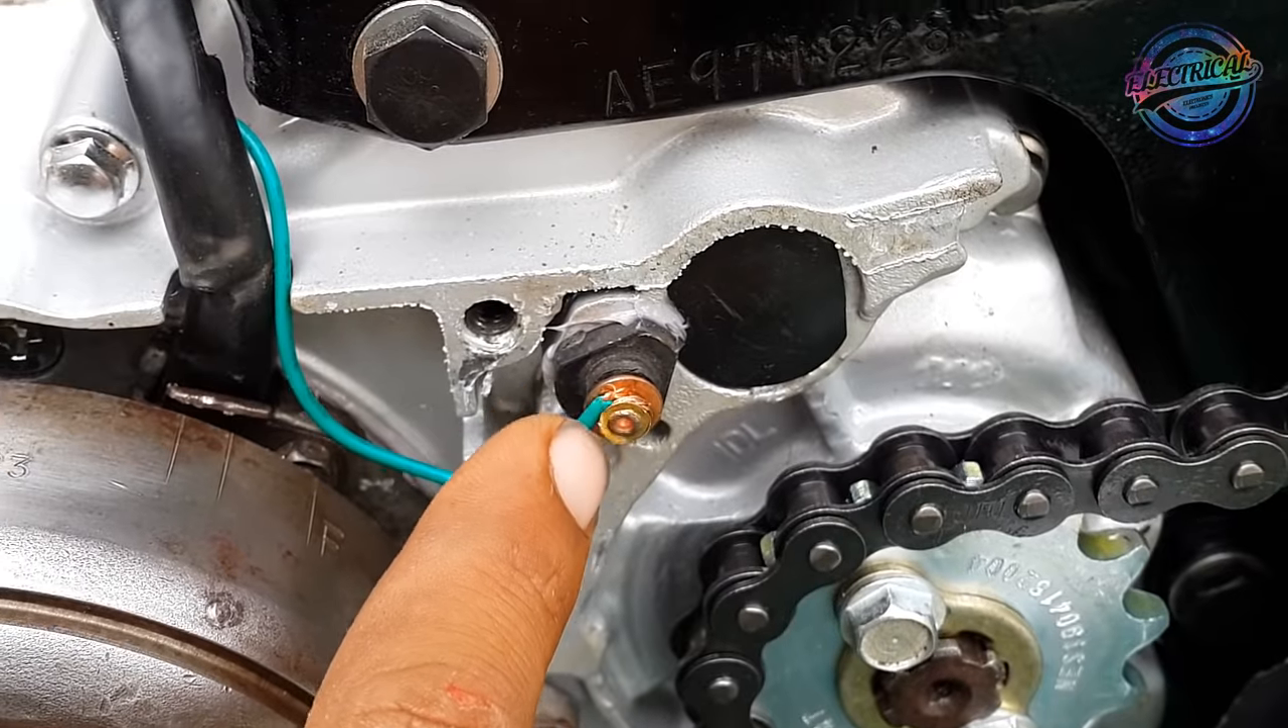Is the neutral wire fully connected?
Yes.